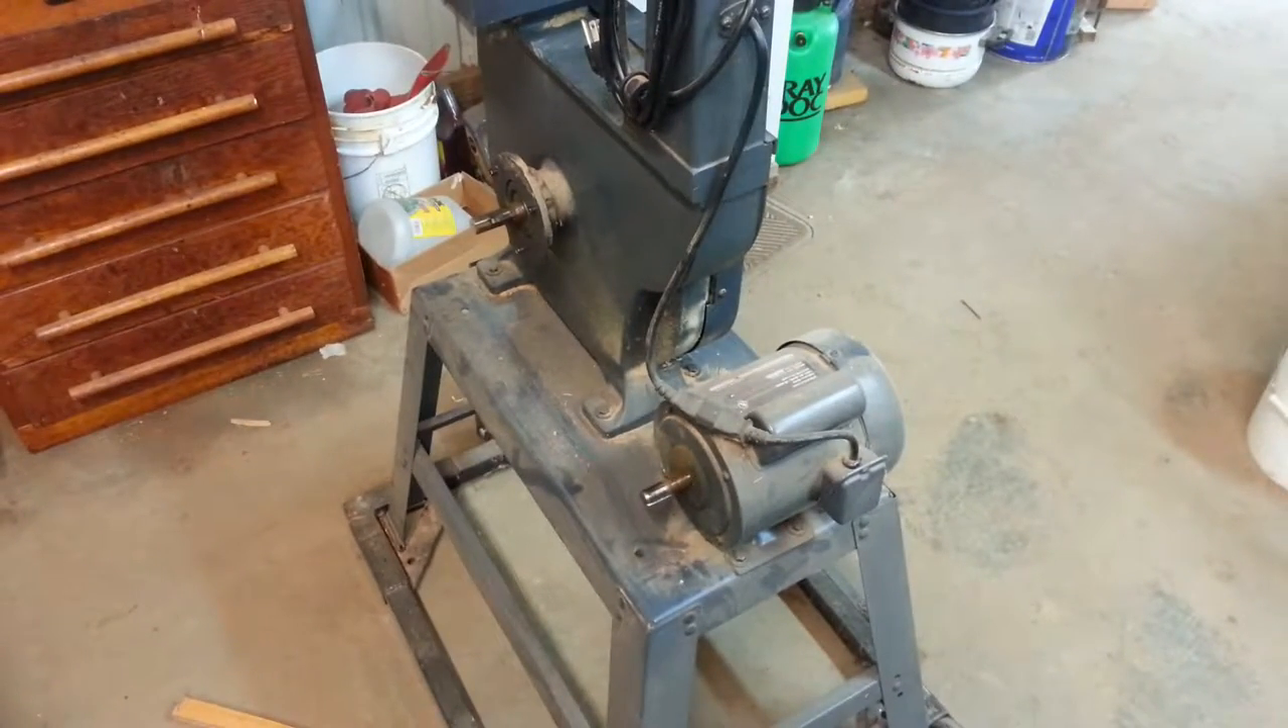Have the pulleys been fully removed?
Yes.